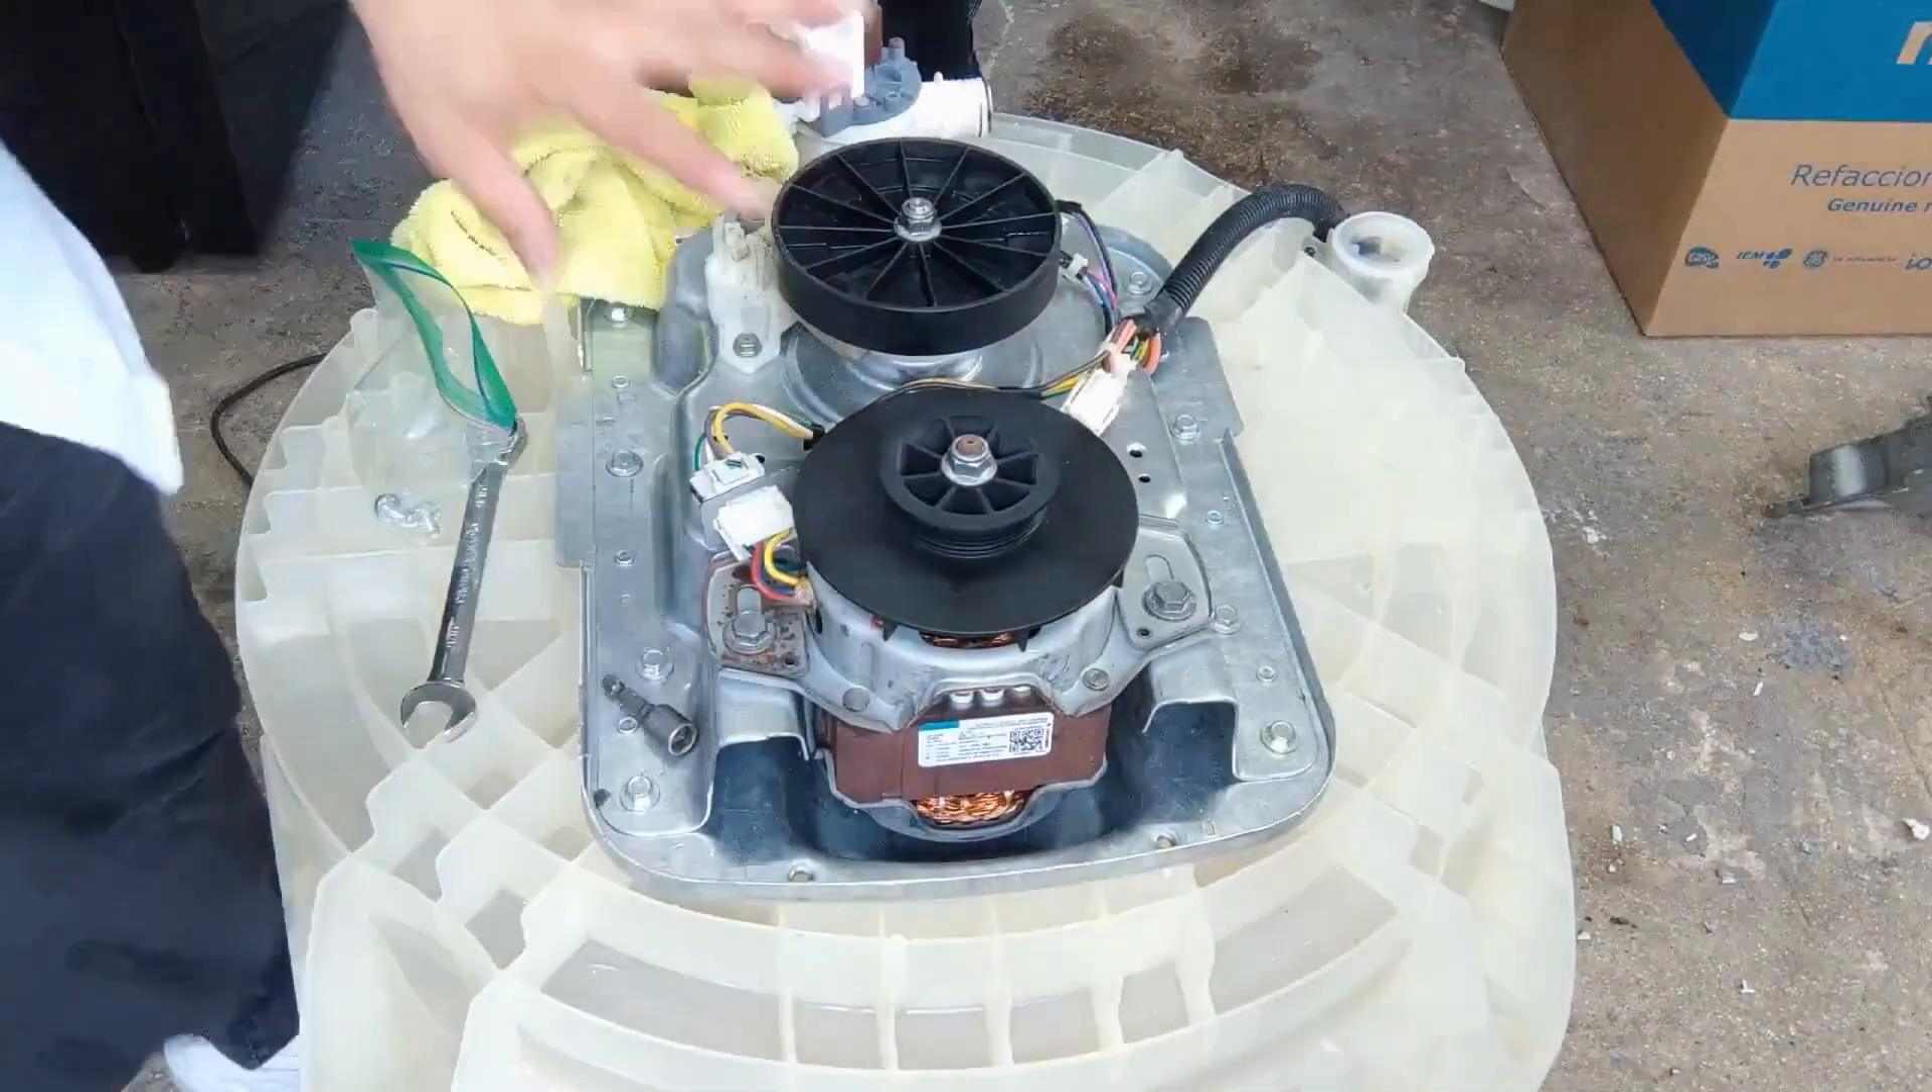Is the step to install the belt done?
No.